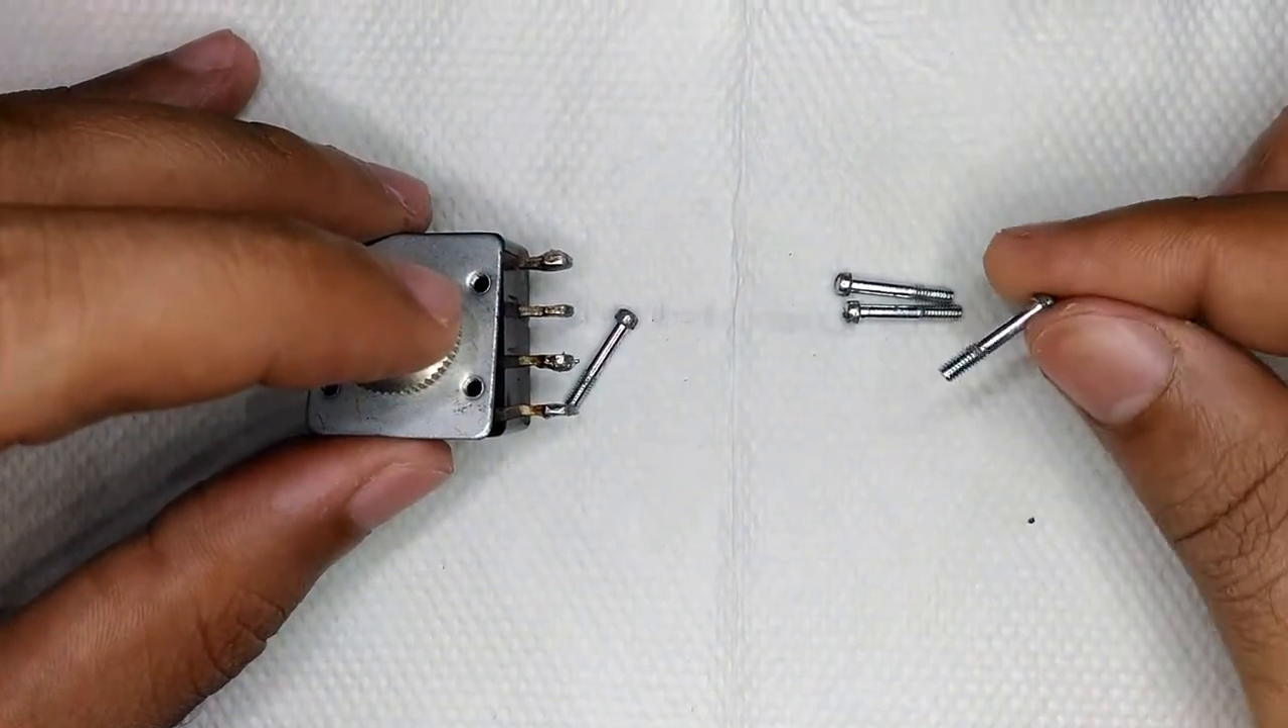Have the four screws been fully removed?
Yes.